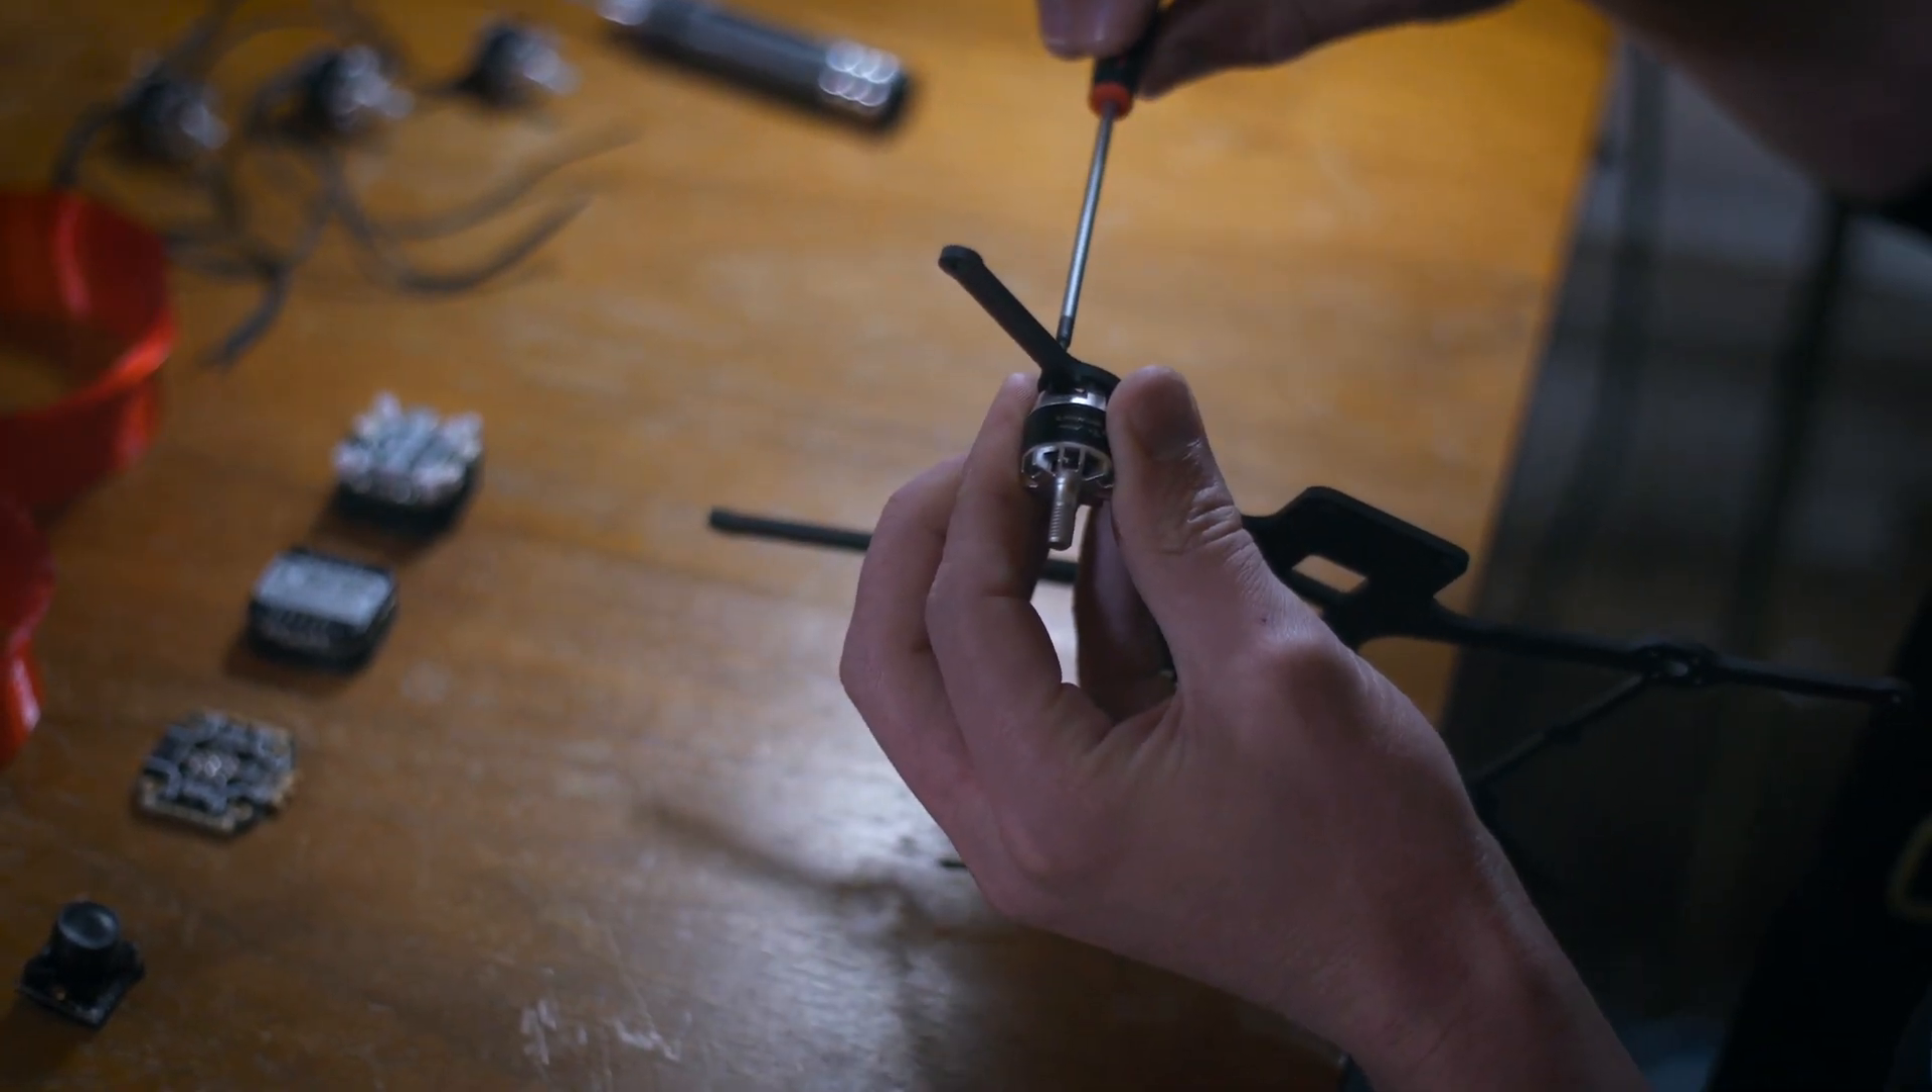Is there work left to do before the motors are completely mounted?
Yes.